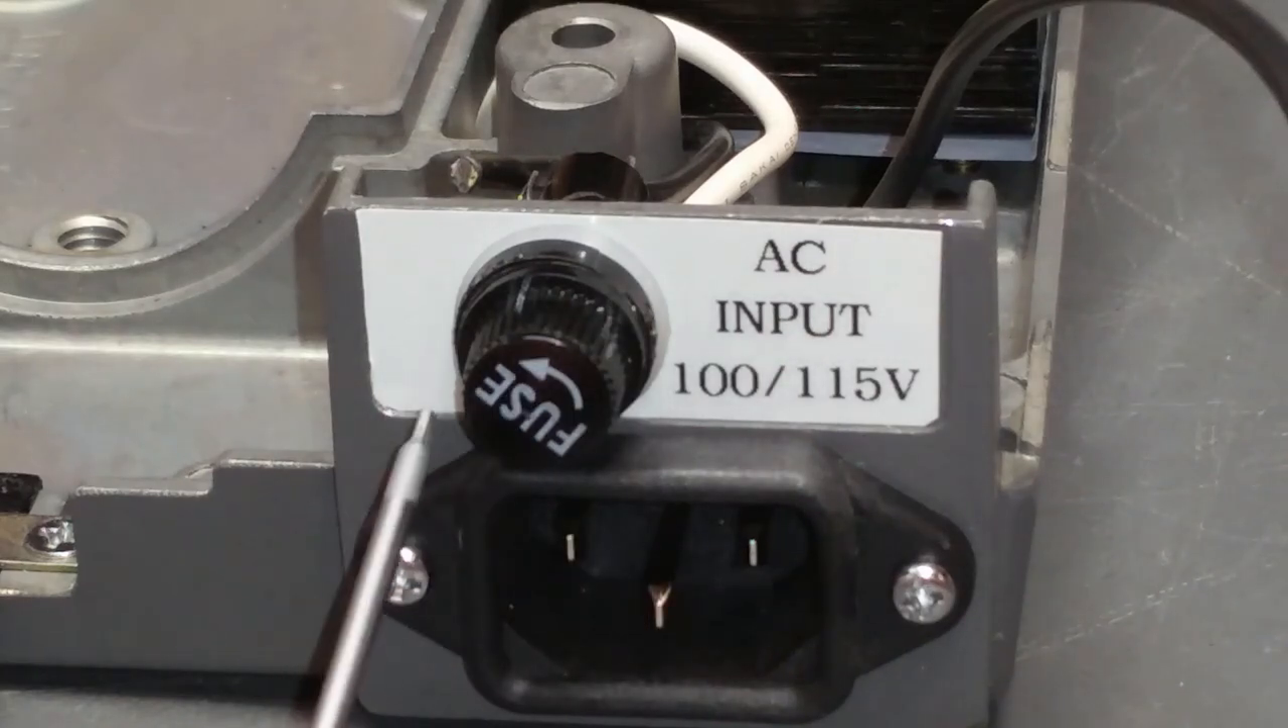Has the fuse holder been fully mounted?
Yes.